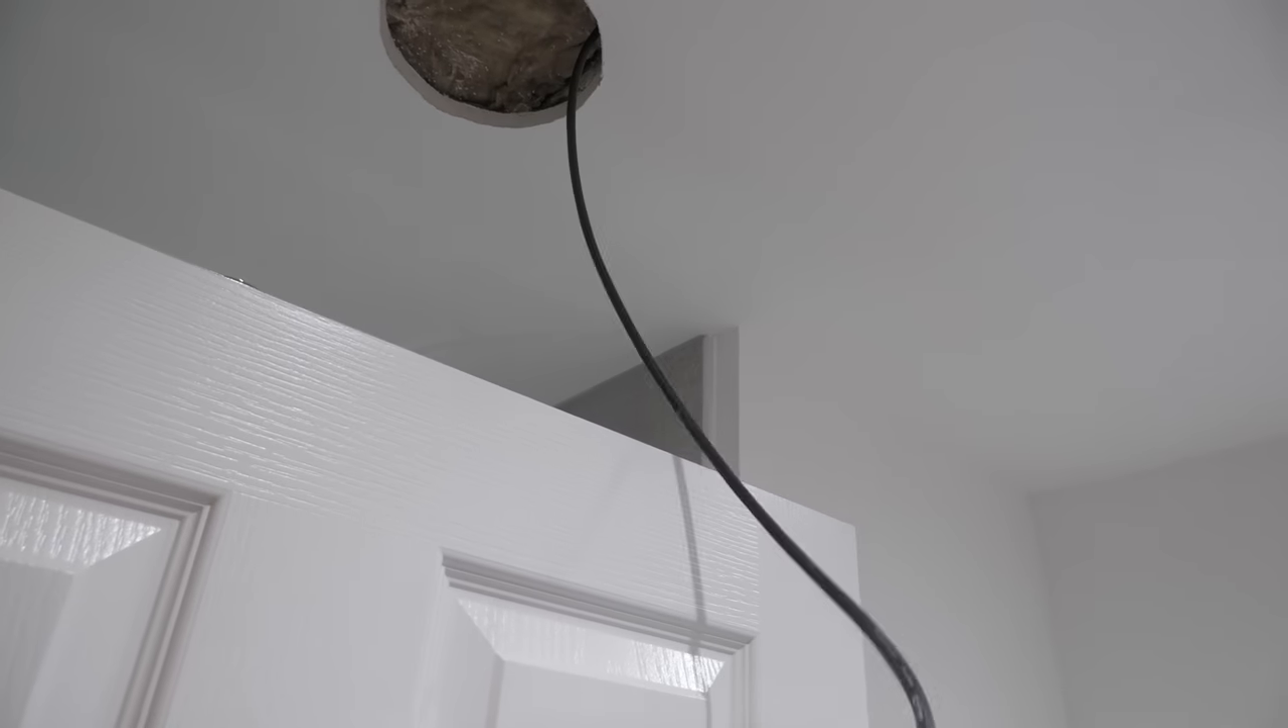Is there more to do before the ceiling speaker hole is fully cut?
No.